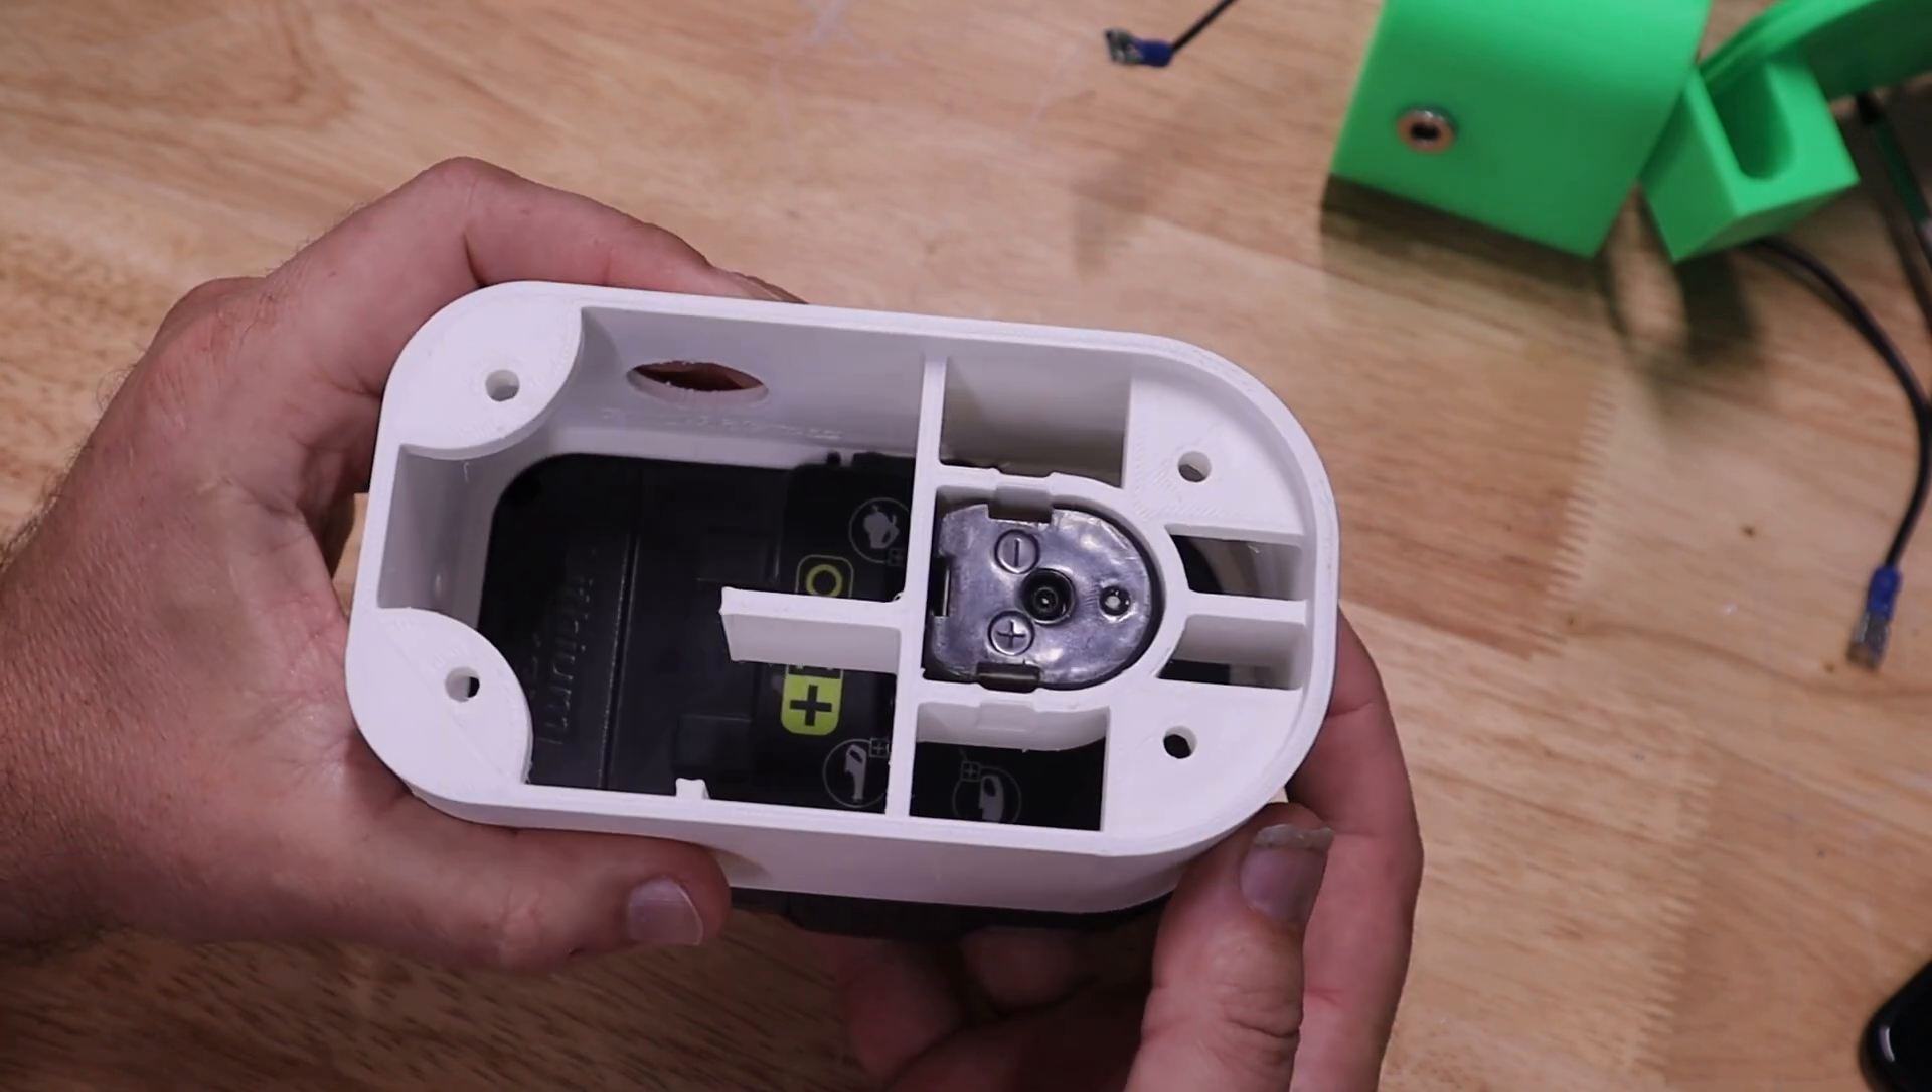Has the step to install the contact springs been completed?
No.